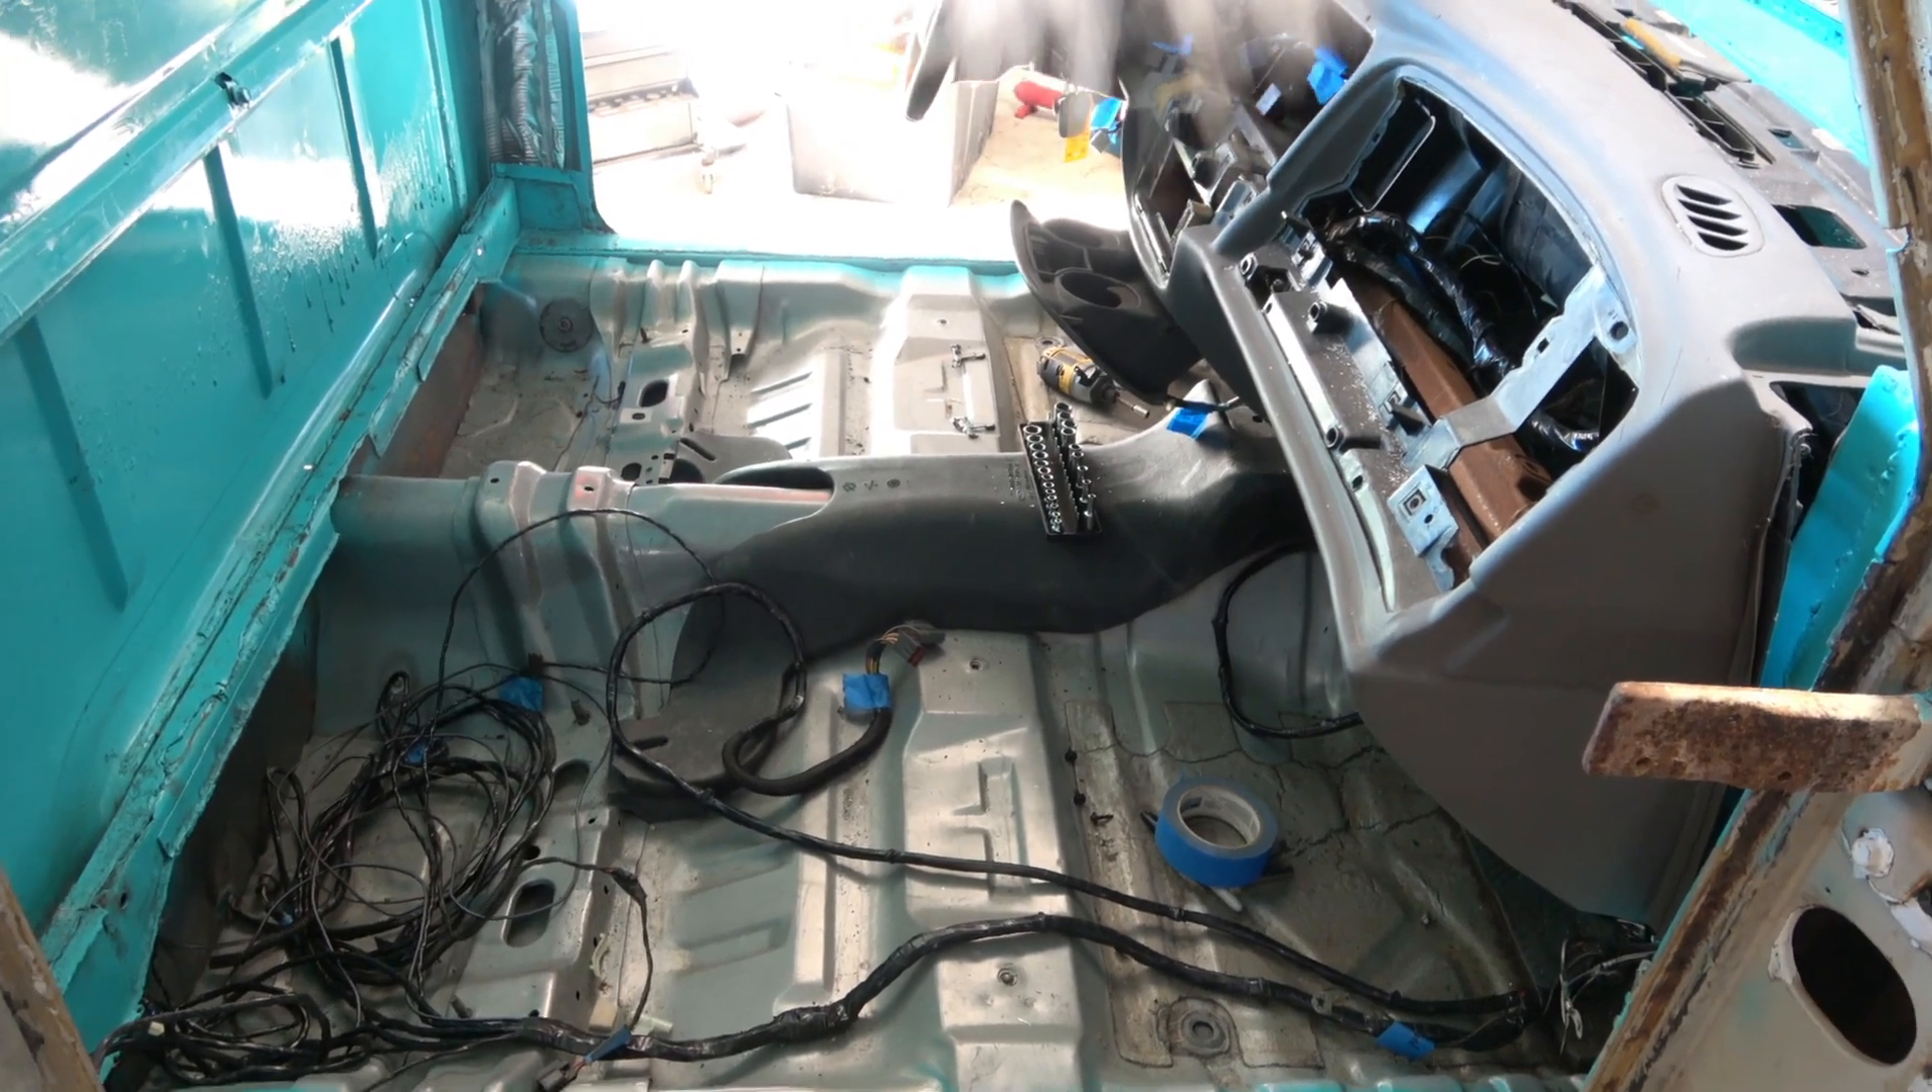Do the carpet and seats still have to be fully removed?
No.